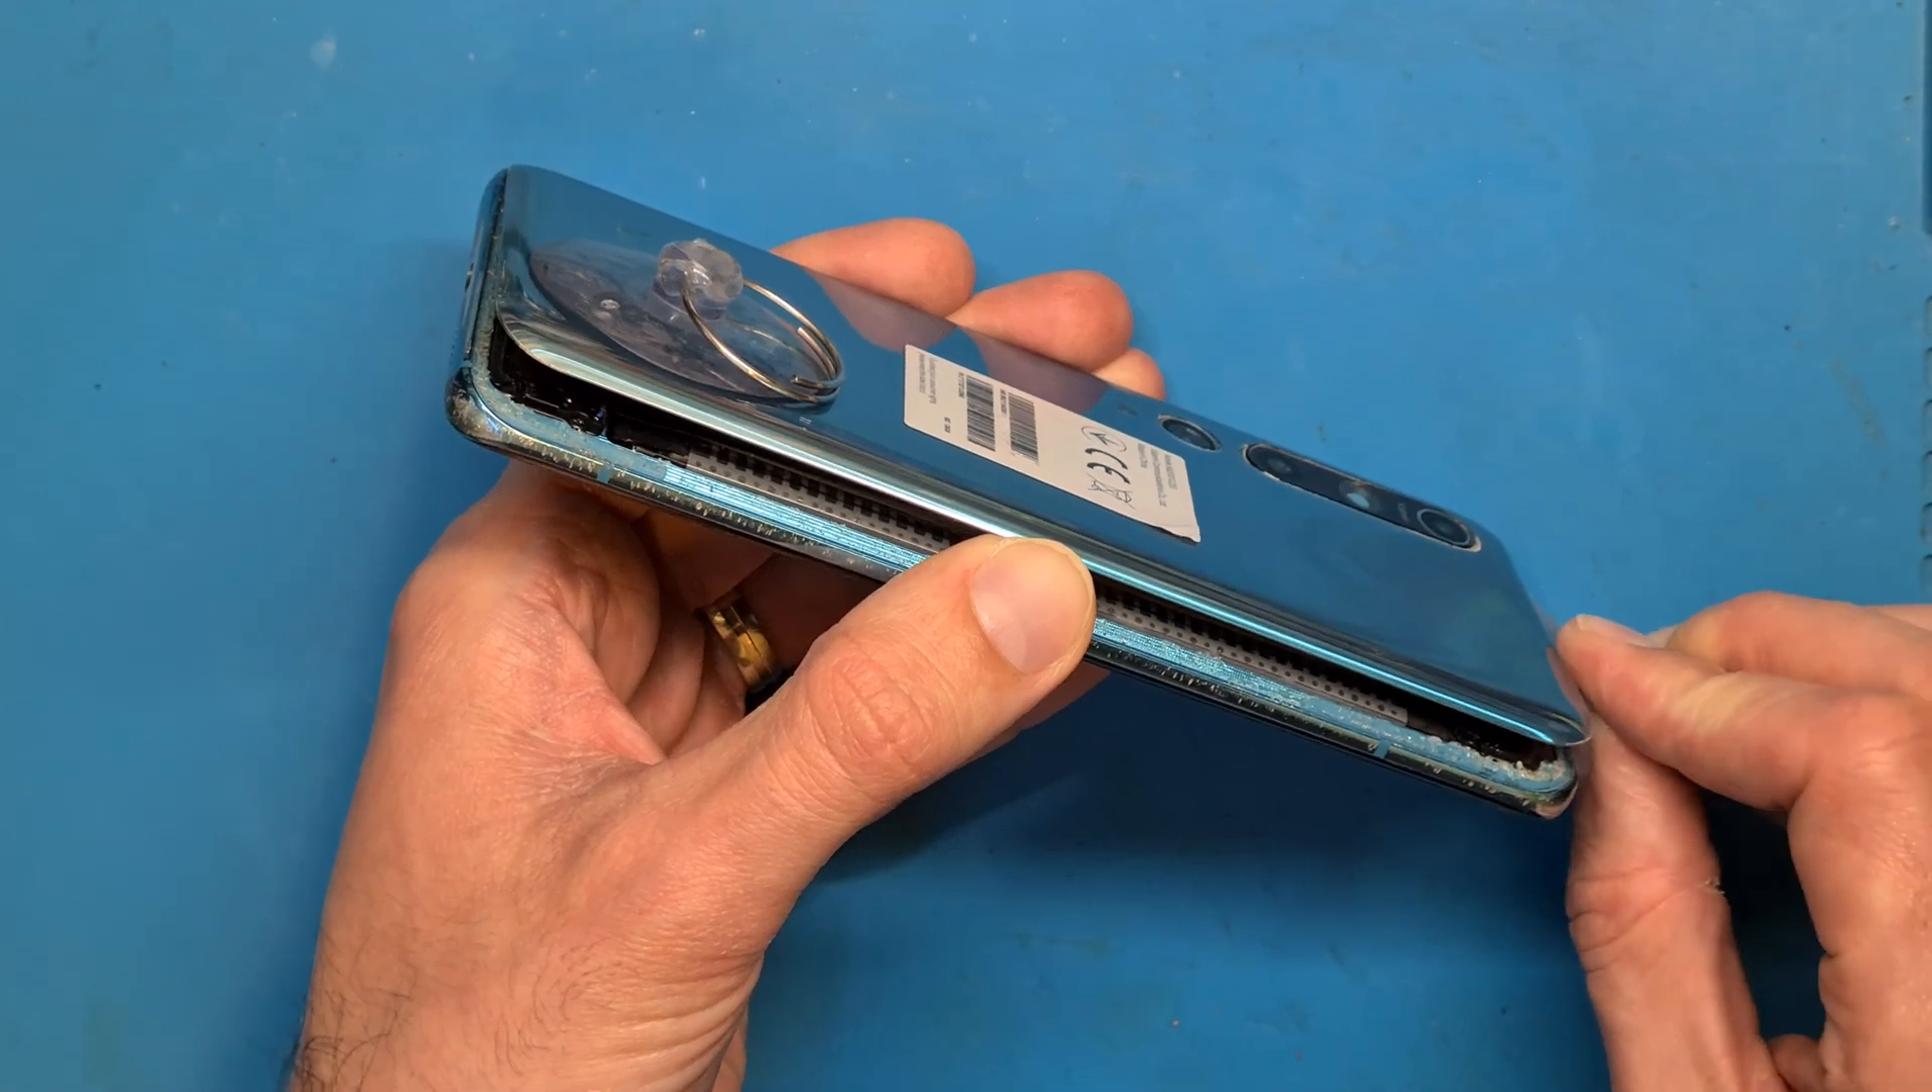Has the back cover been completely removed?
No.